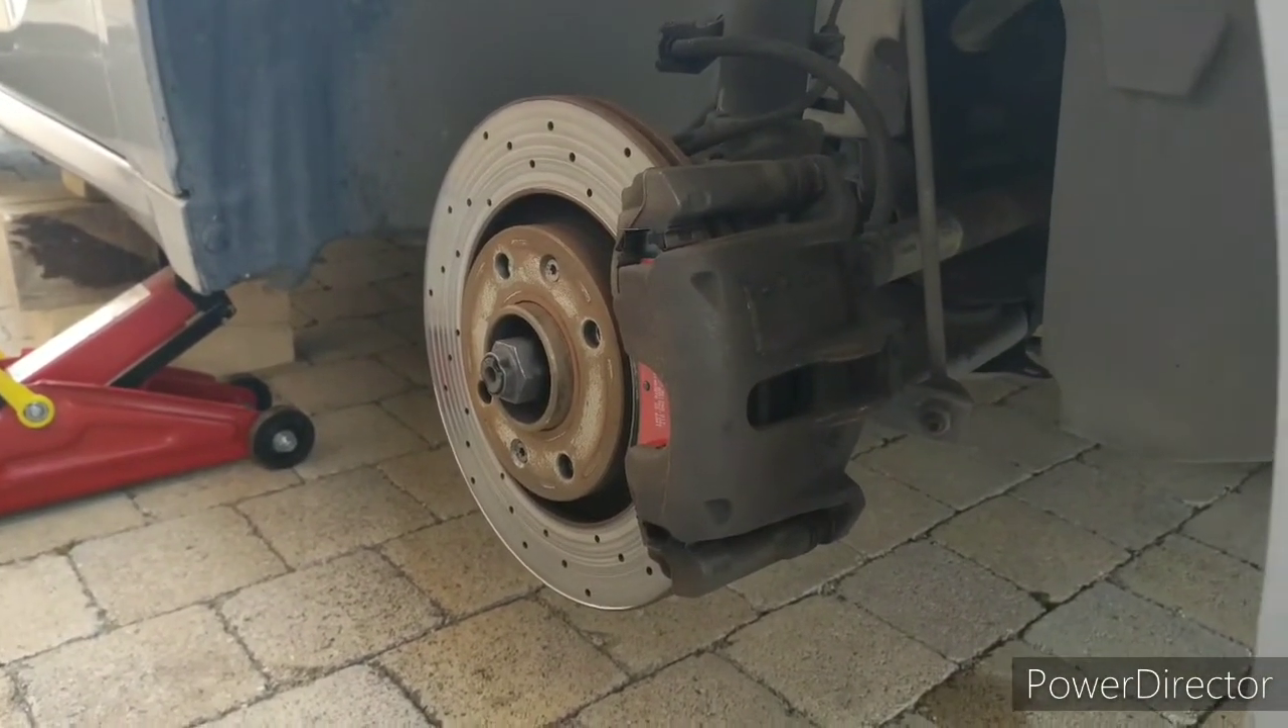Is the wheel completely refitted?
No.